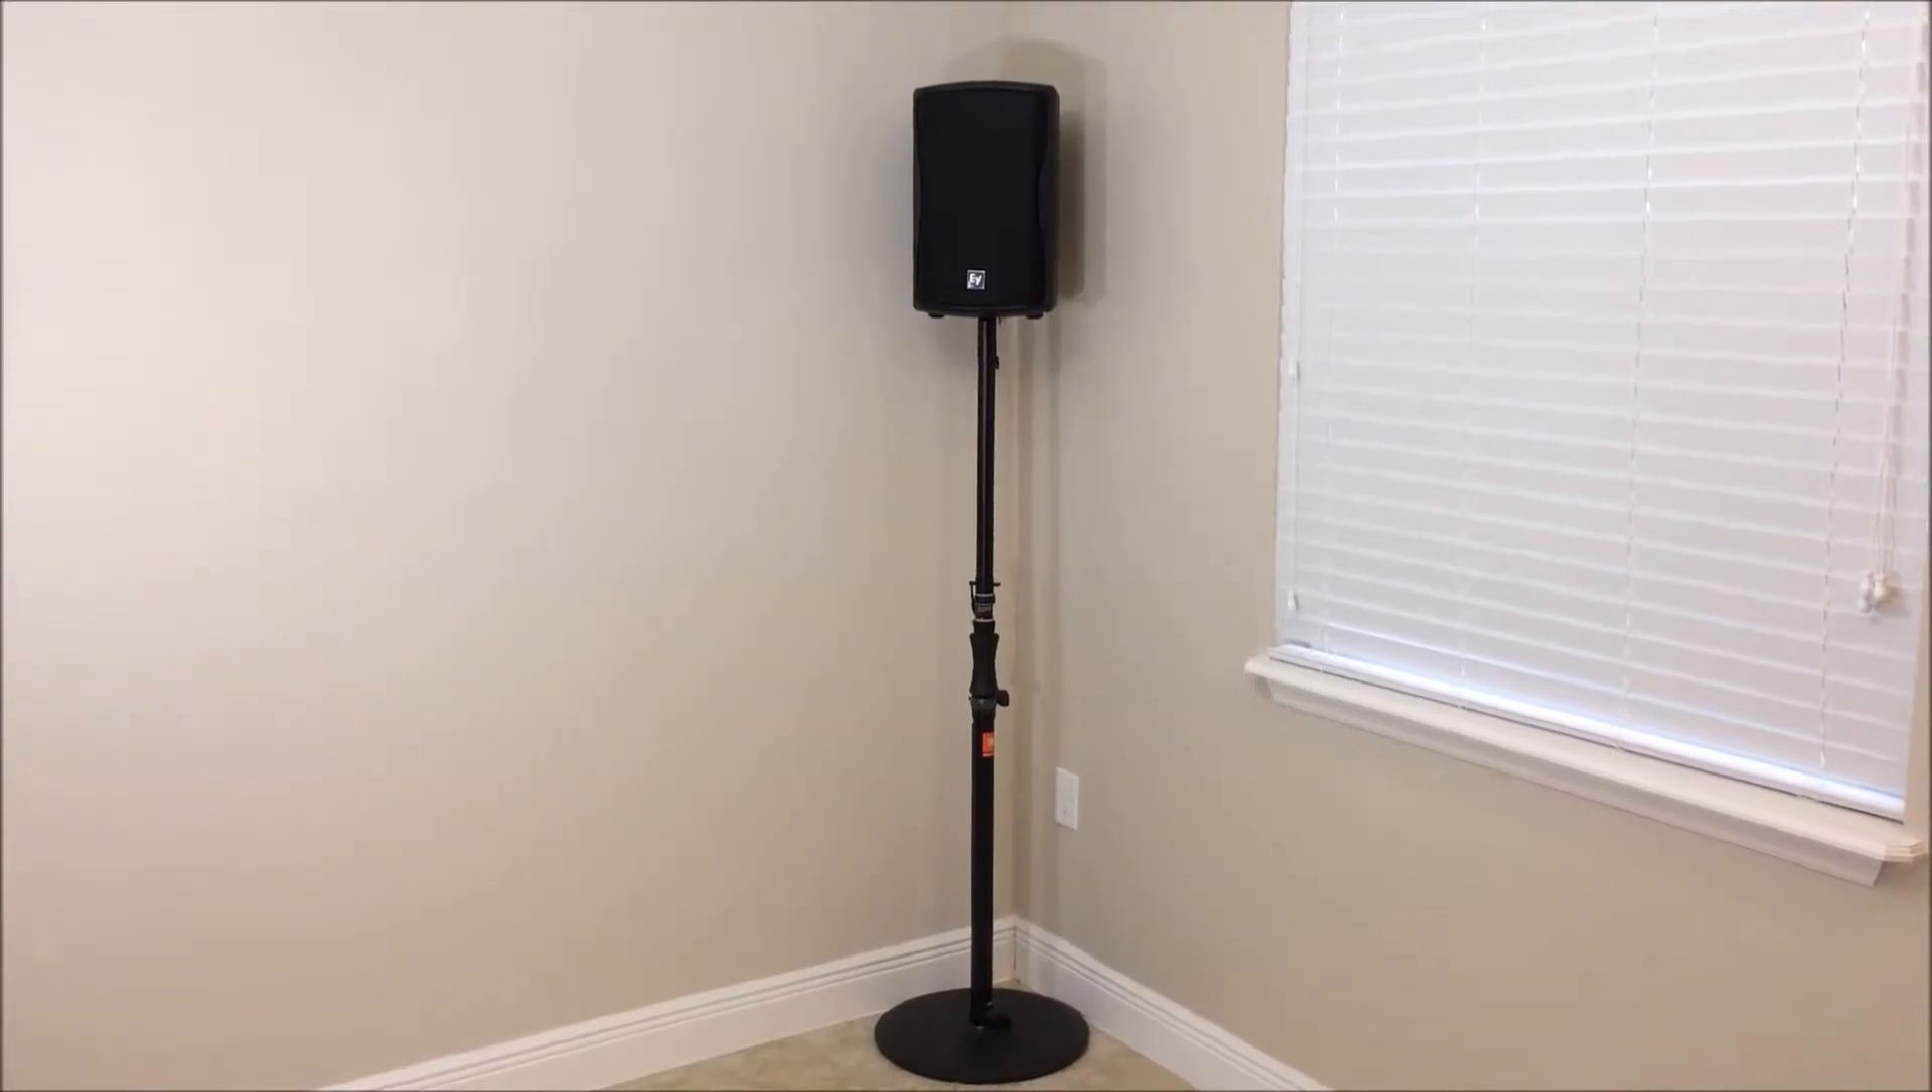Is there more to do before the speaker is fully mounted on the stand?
No.